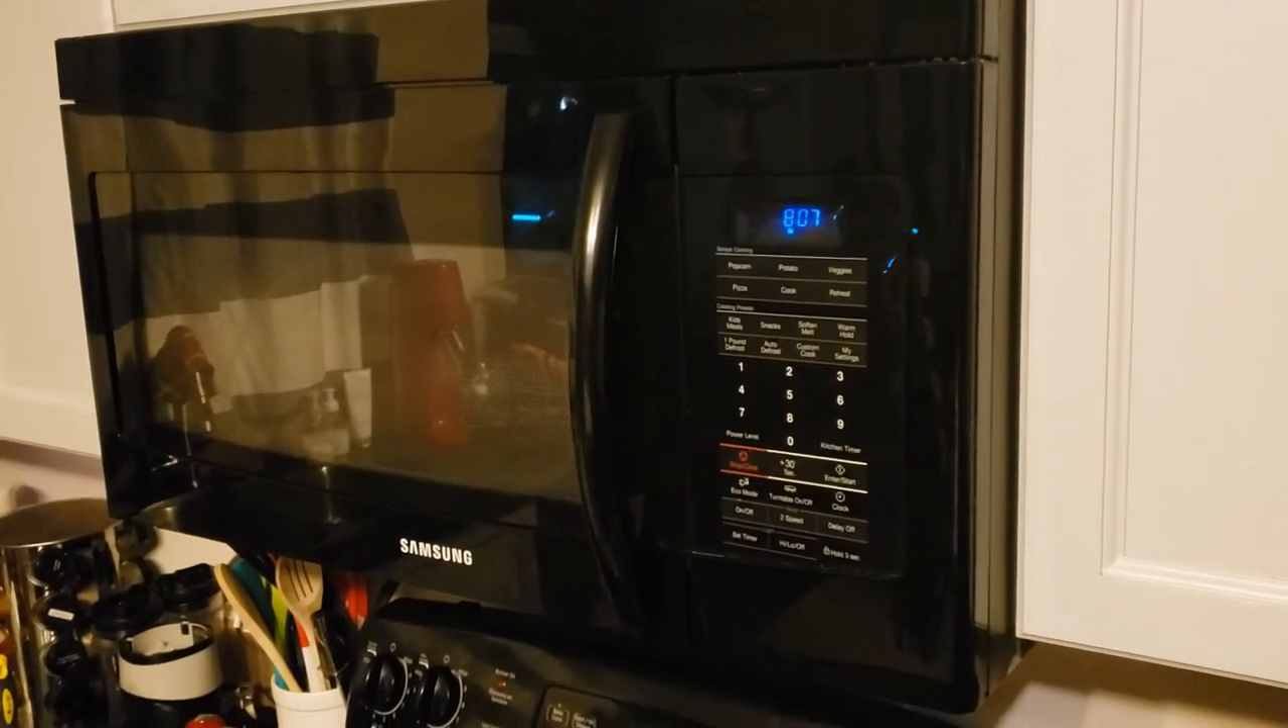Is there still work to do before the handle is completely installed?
No.